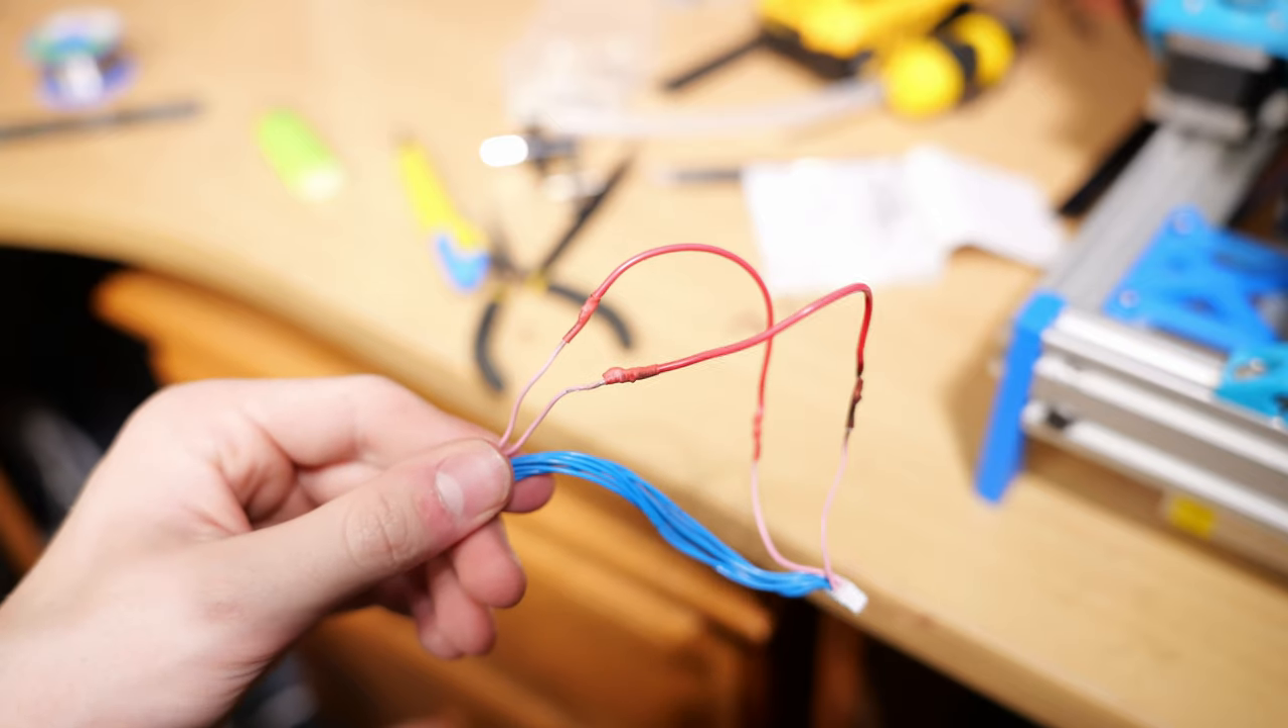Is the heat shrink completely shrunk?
Yes.